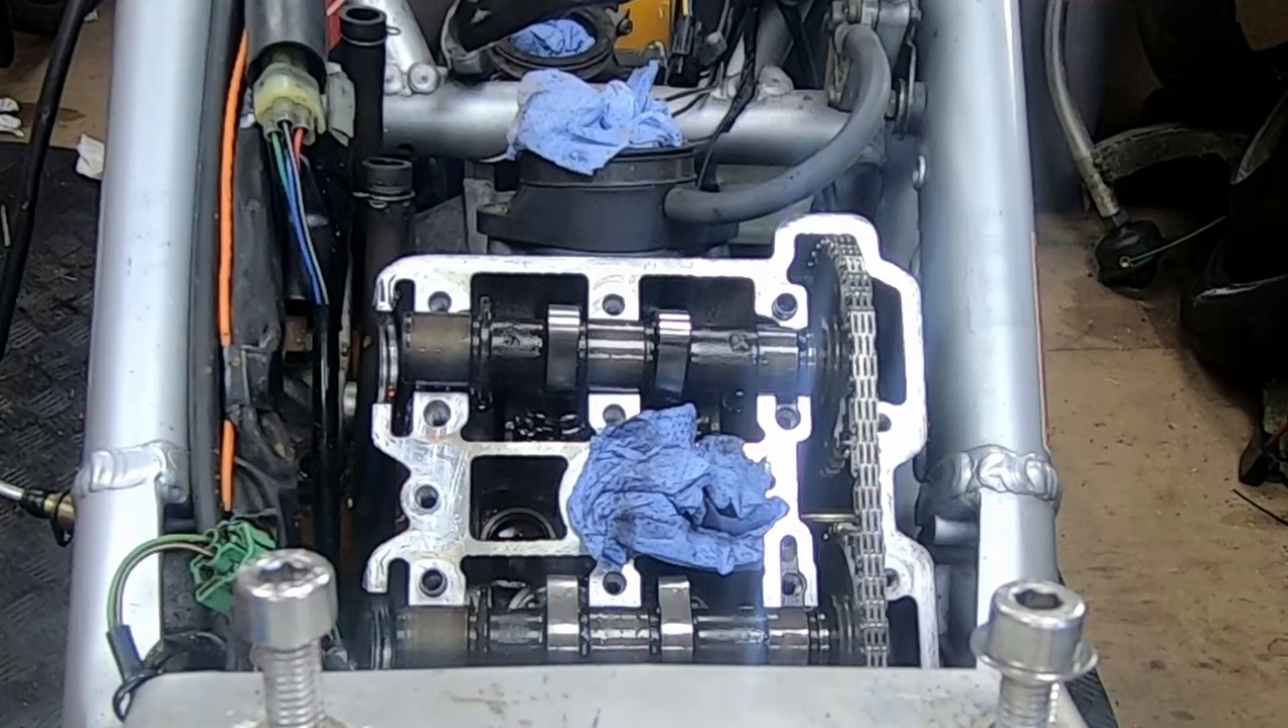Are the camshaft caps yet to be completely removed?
No.